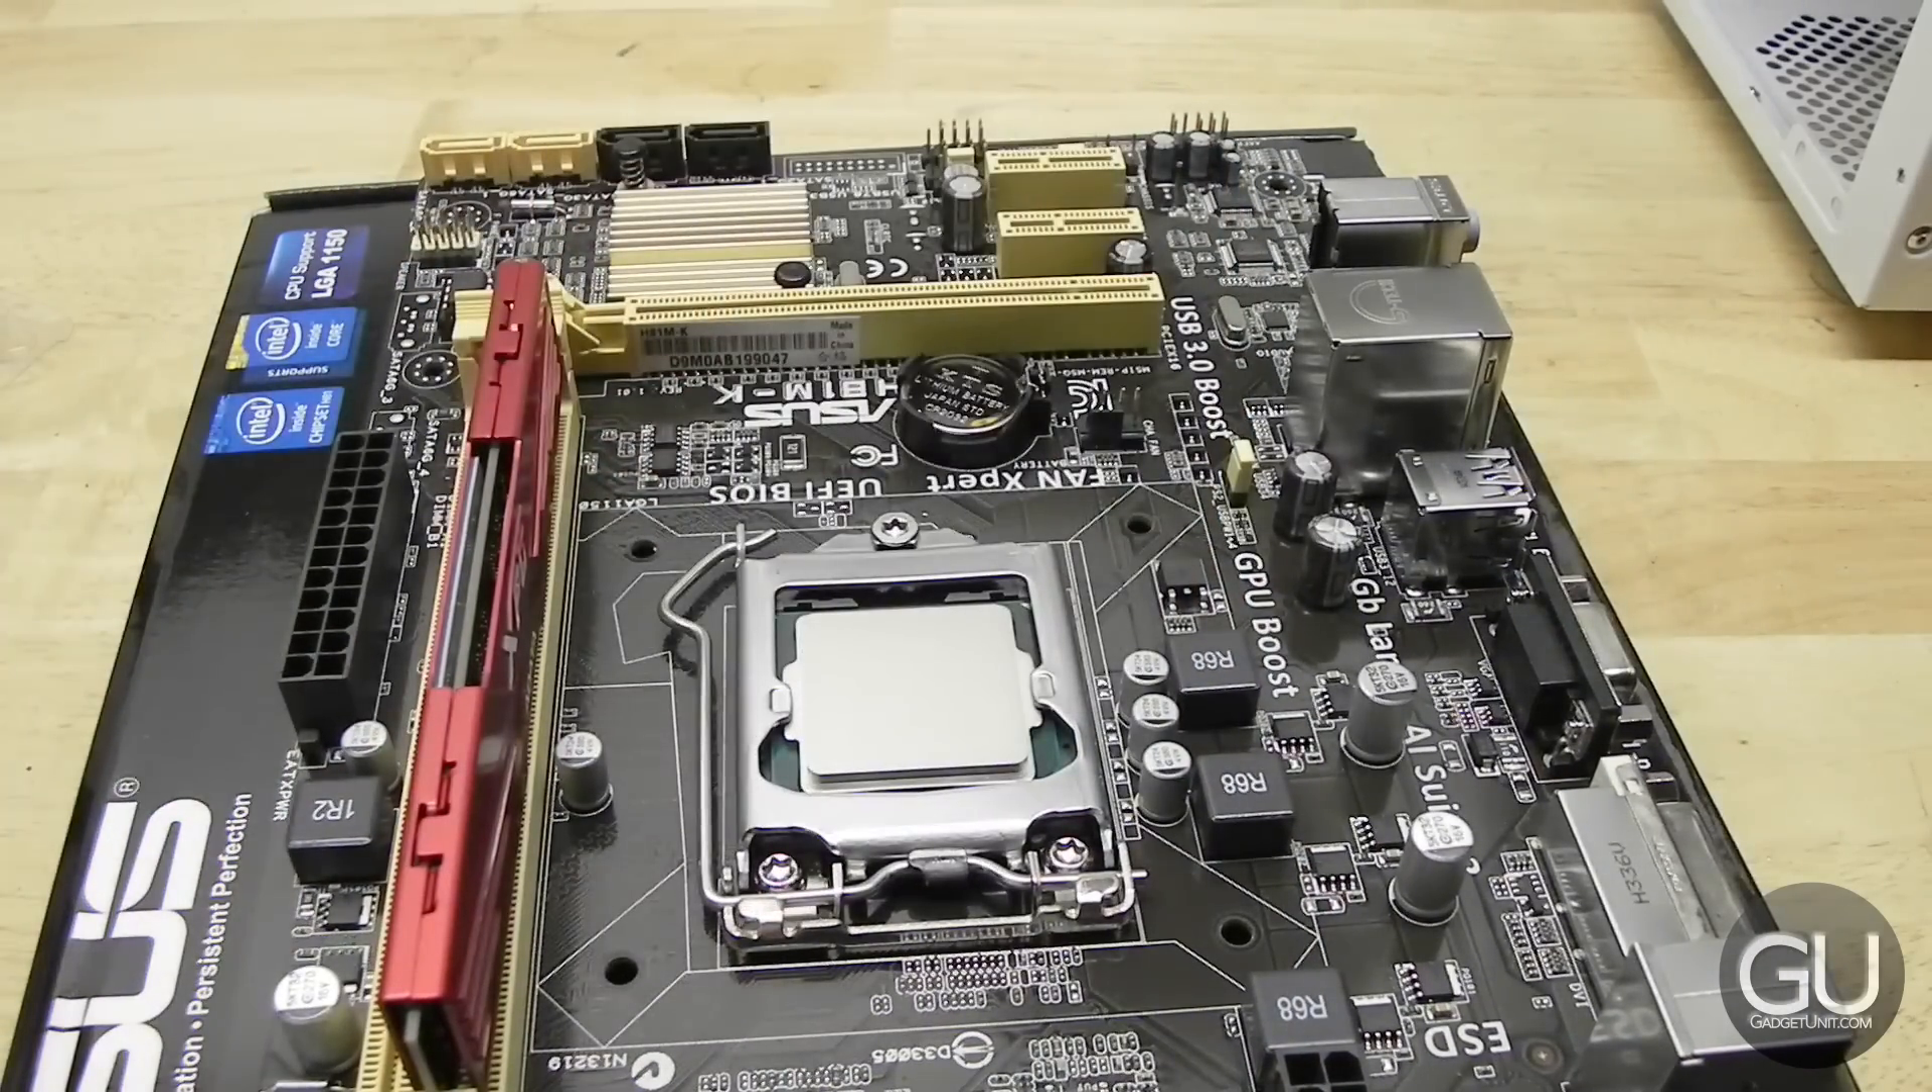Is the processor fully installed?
Yes.